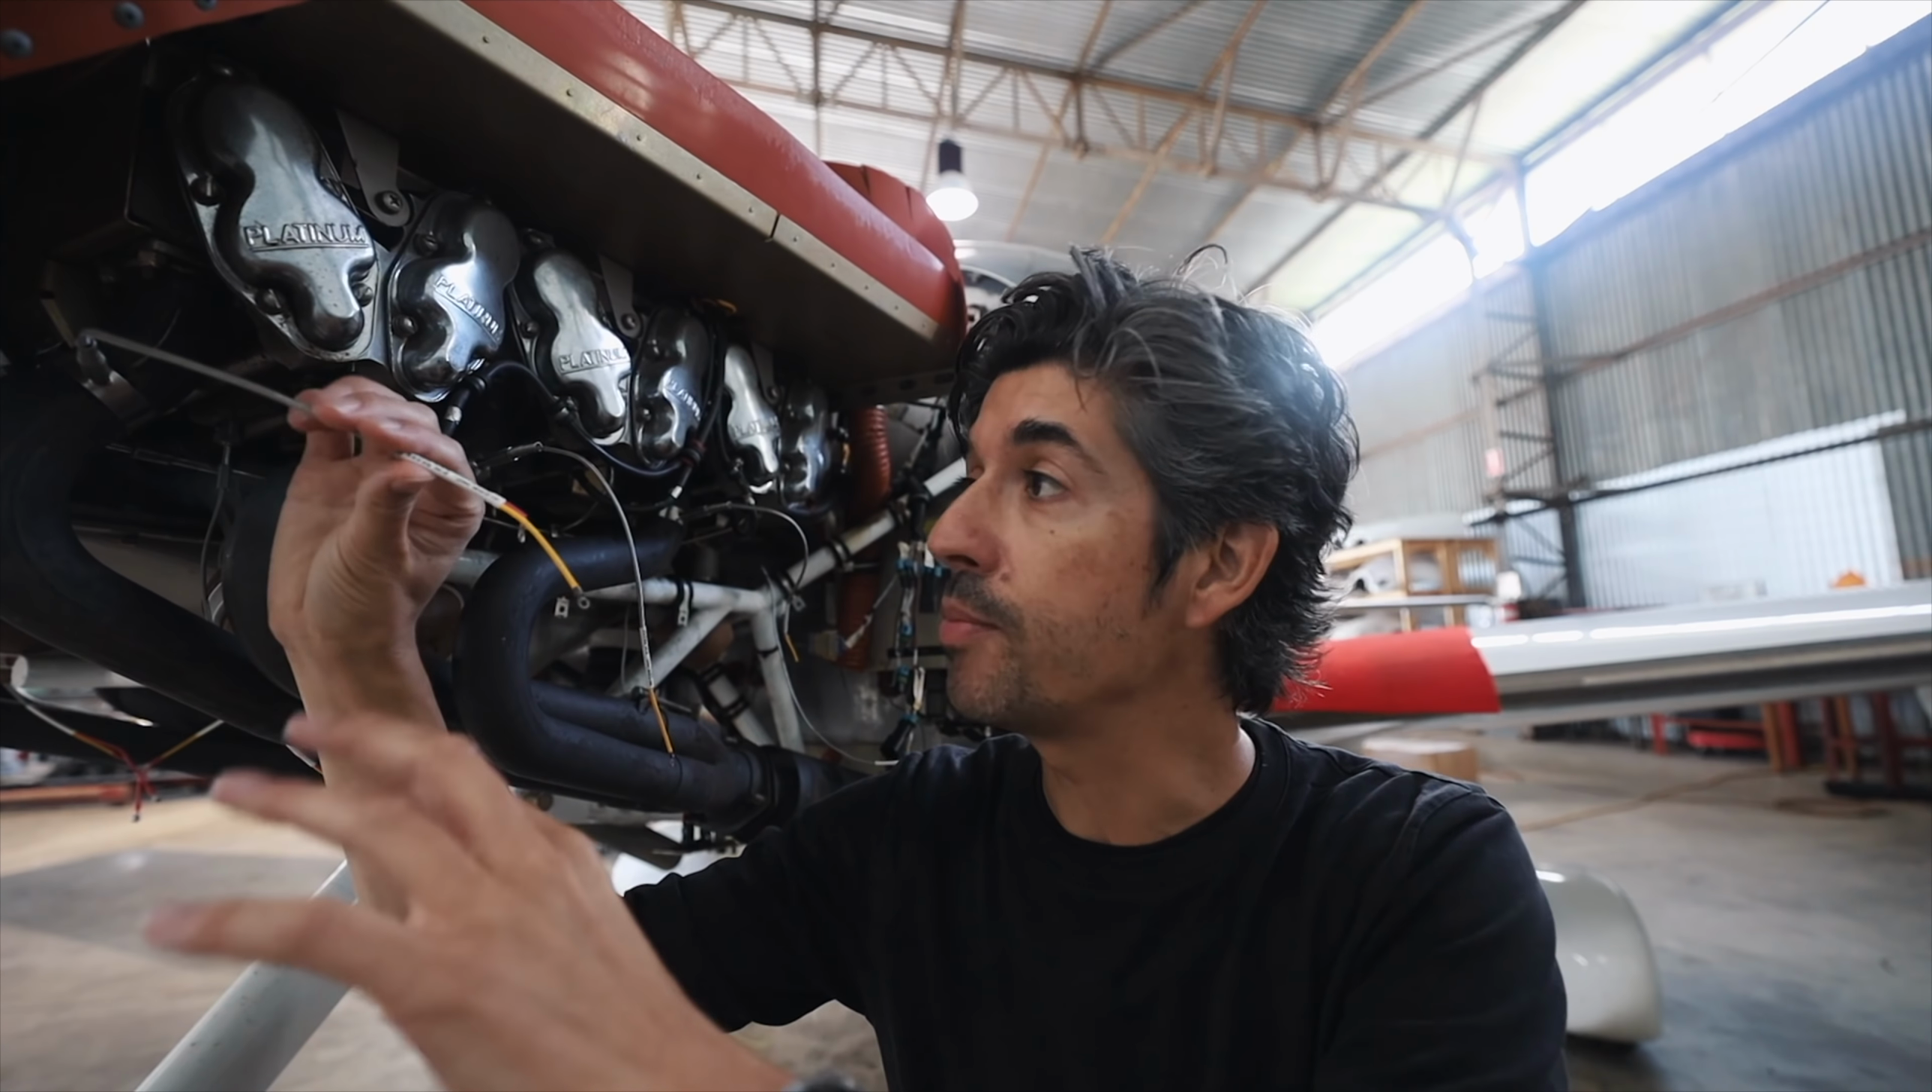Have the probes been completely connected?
No.